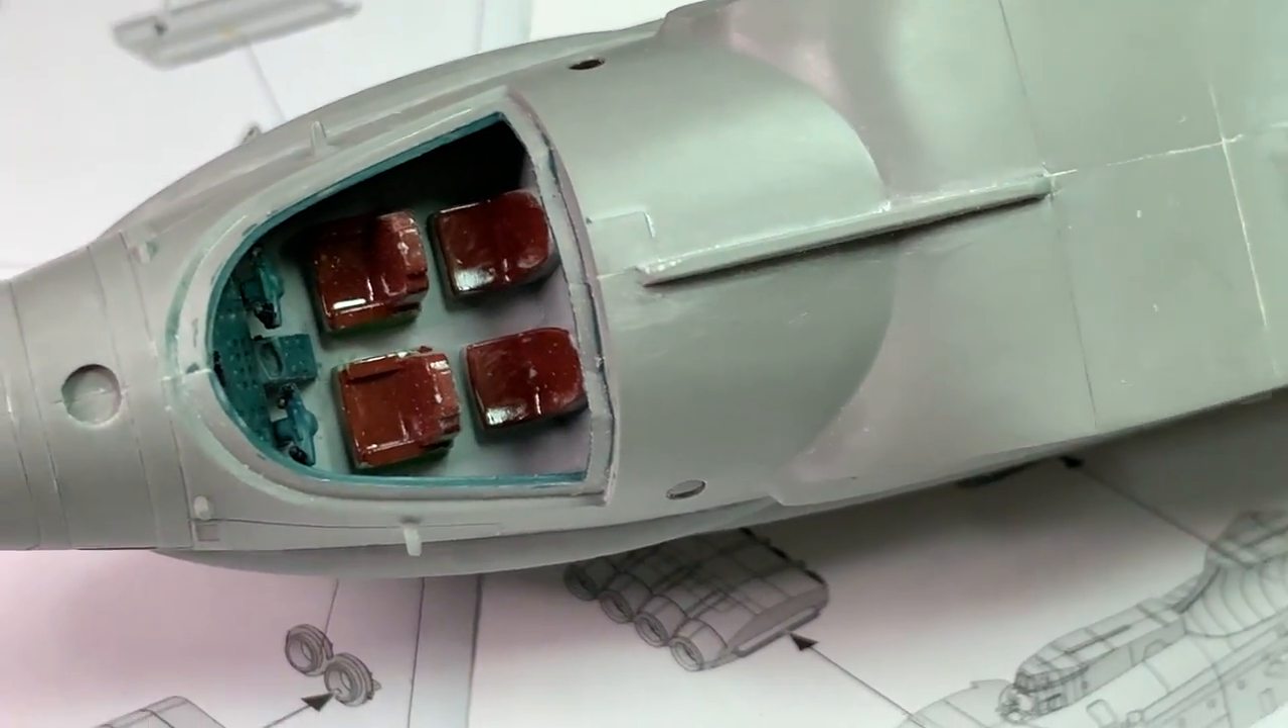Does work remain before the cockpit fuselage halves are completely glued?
No.